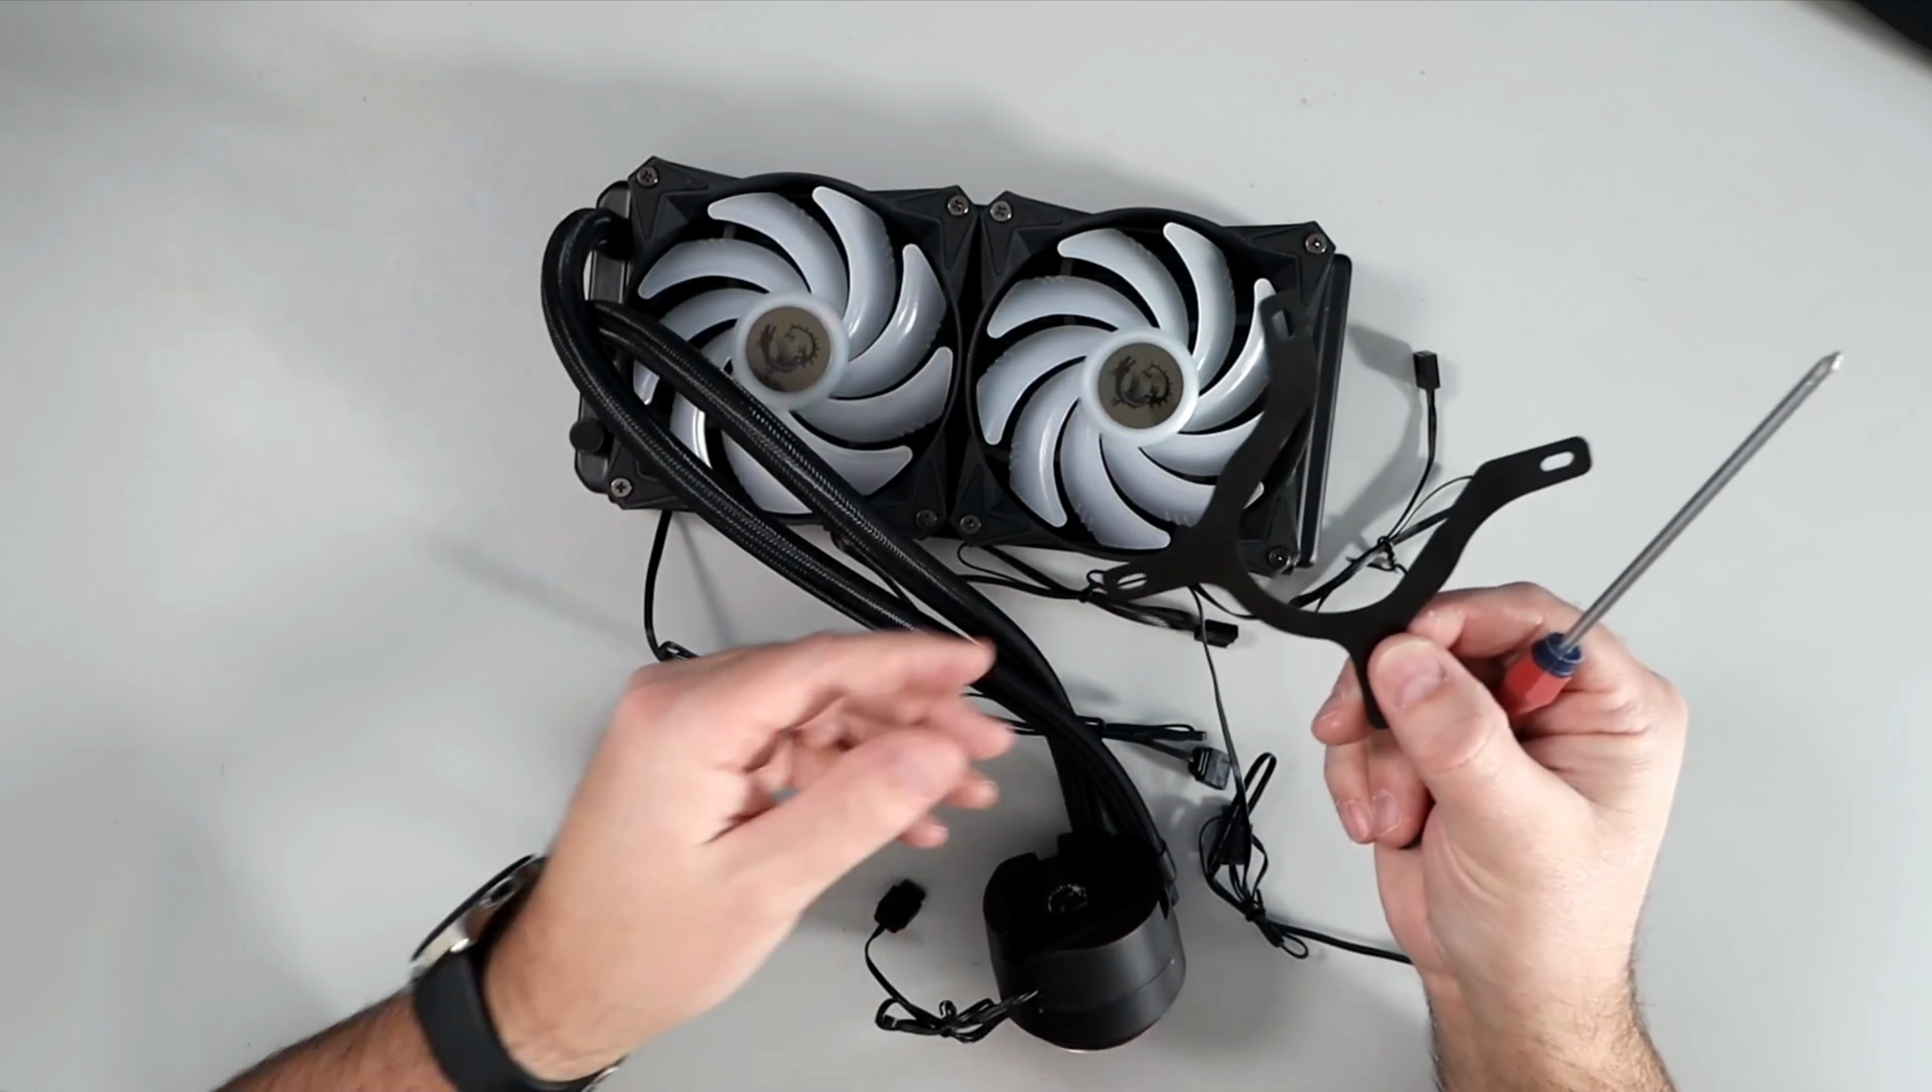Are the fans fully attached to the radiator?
Yes.